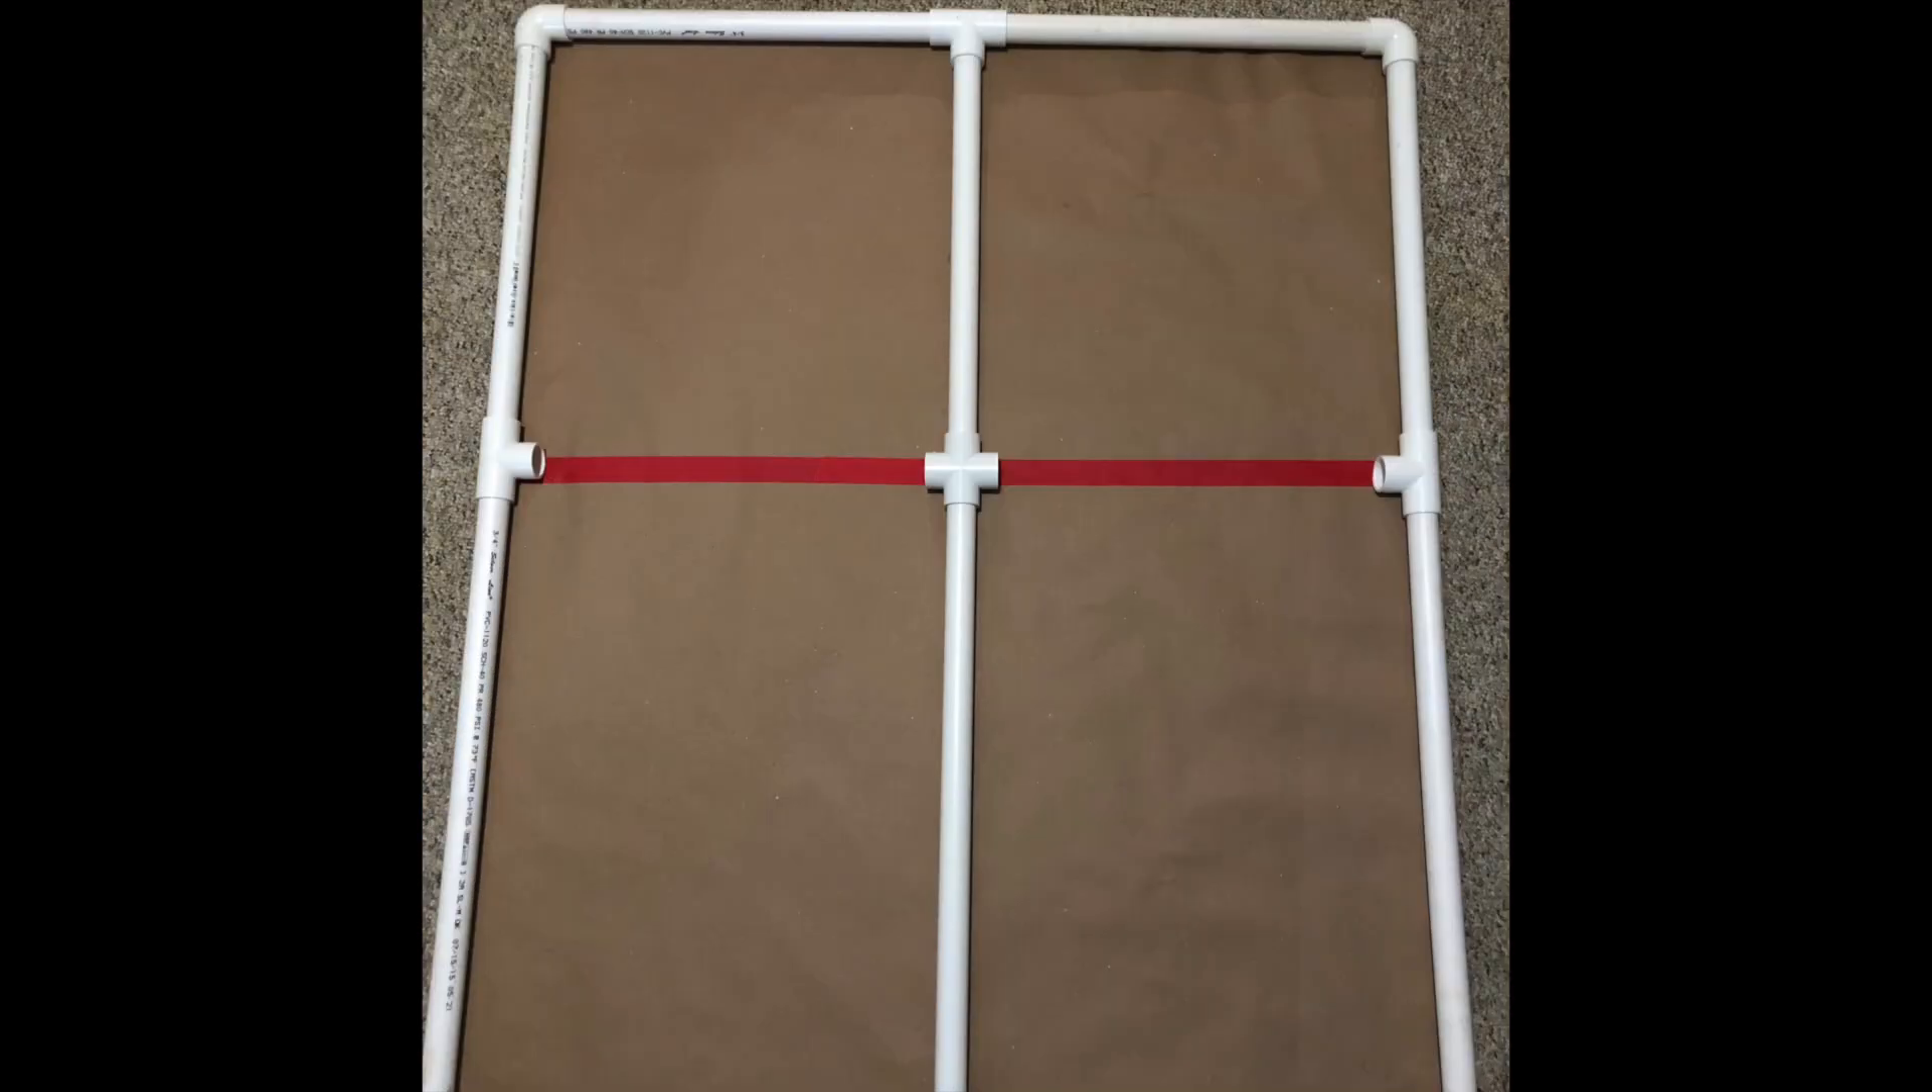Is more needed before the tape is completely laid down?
No.